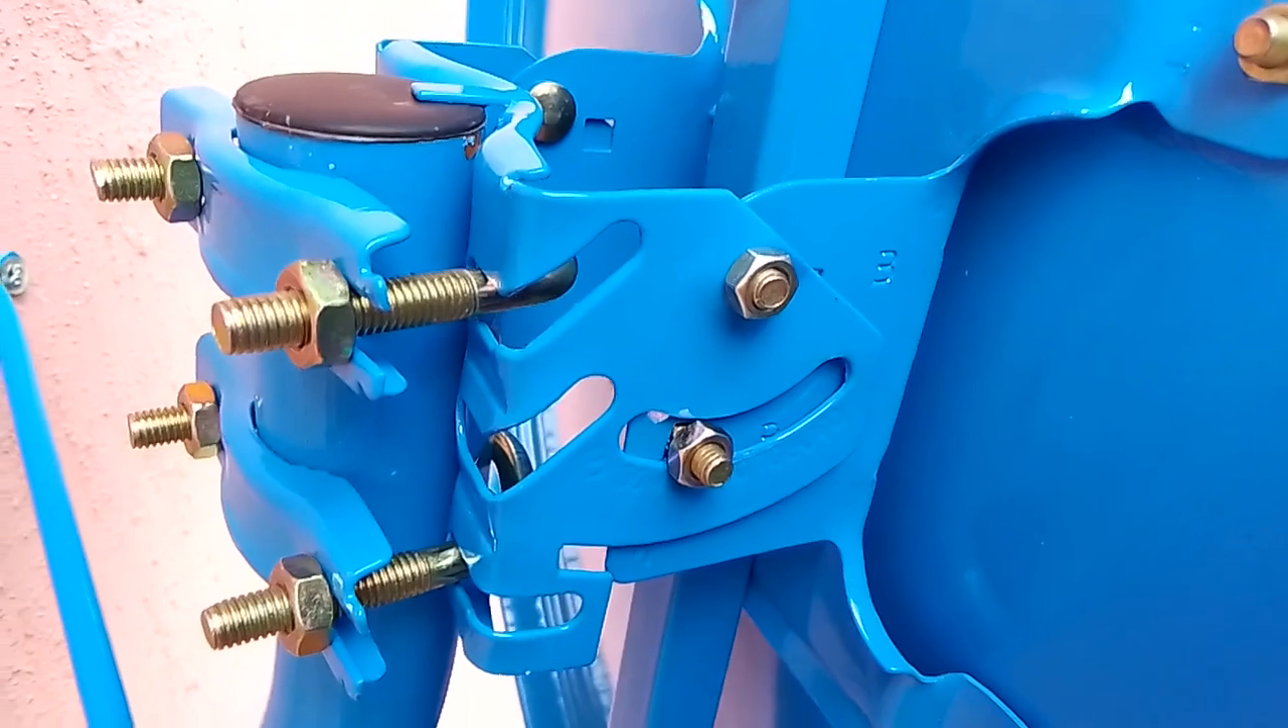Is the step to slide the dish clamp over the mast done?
Yes.